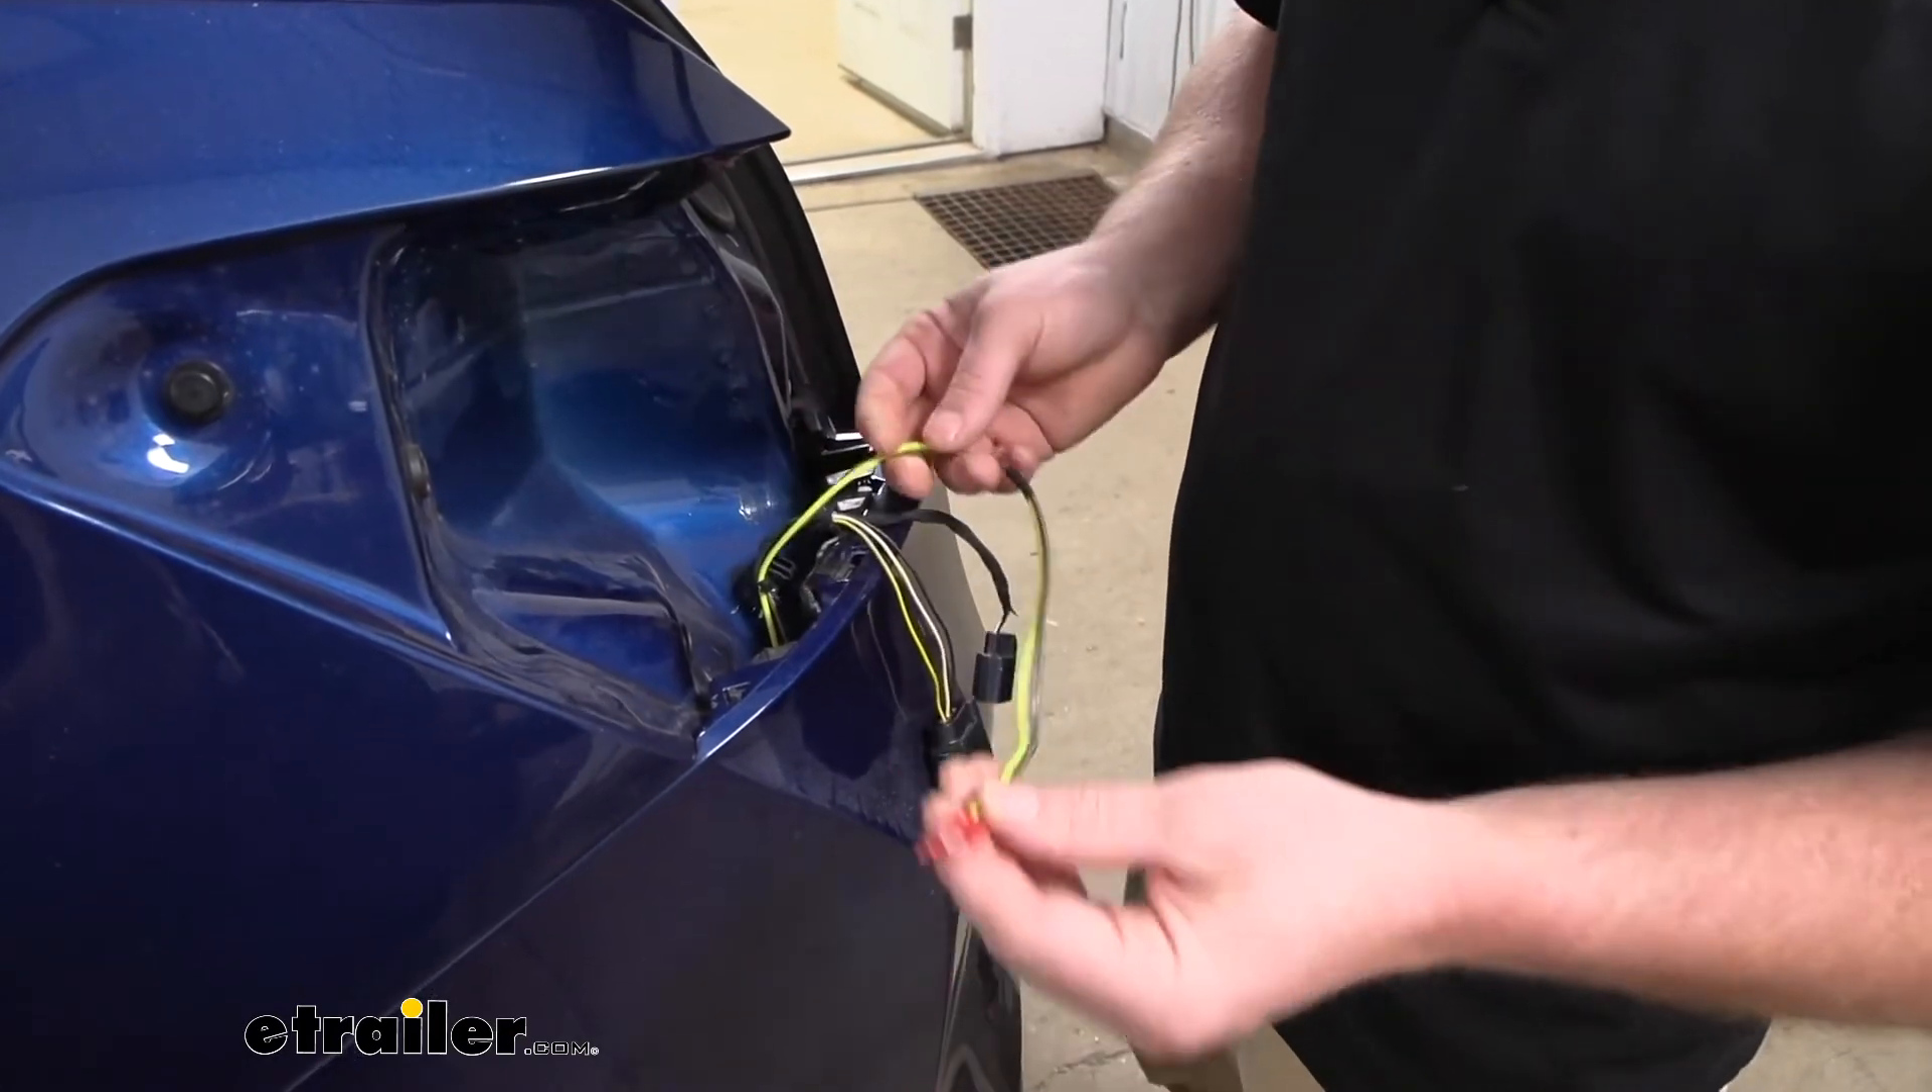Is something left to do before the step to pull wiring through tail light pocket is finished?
No.